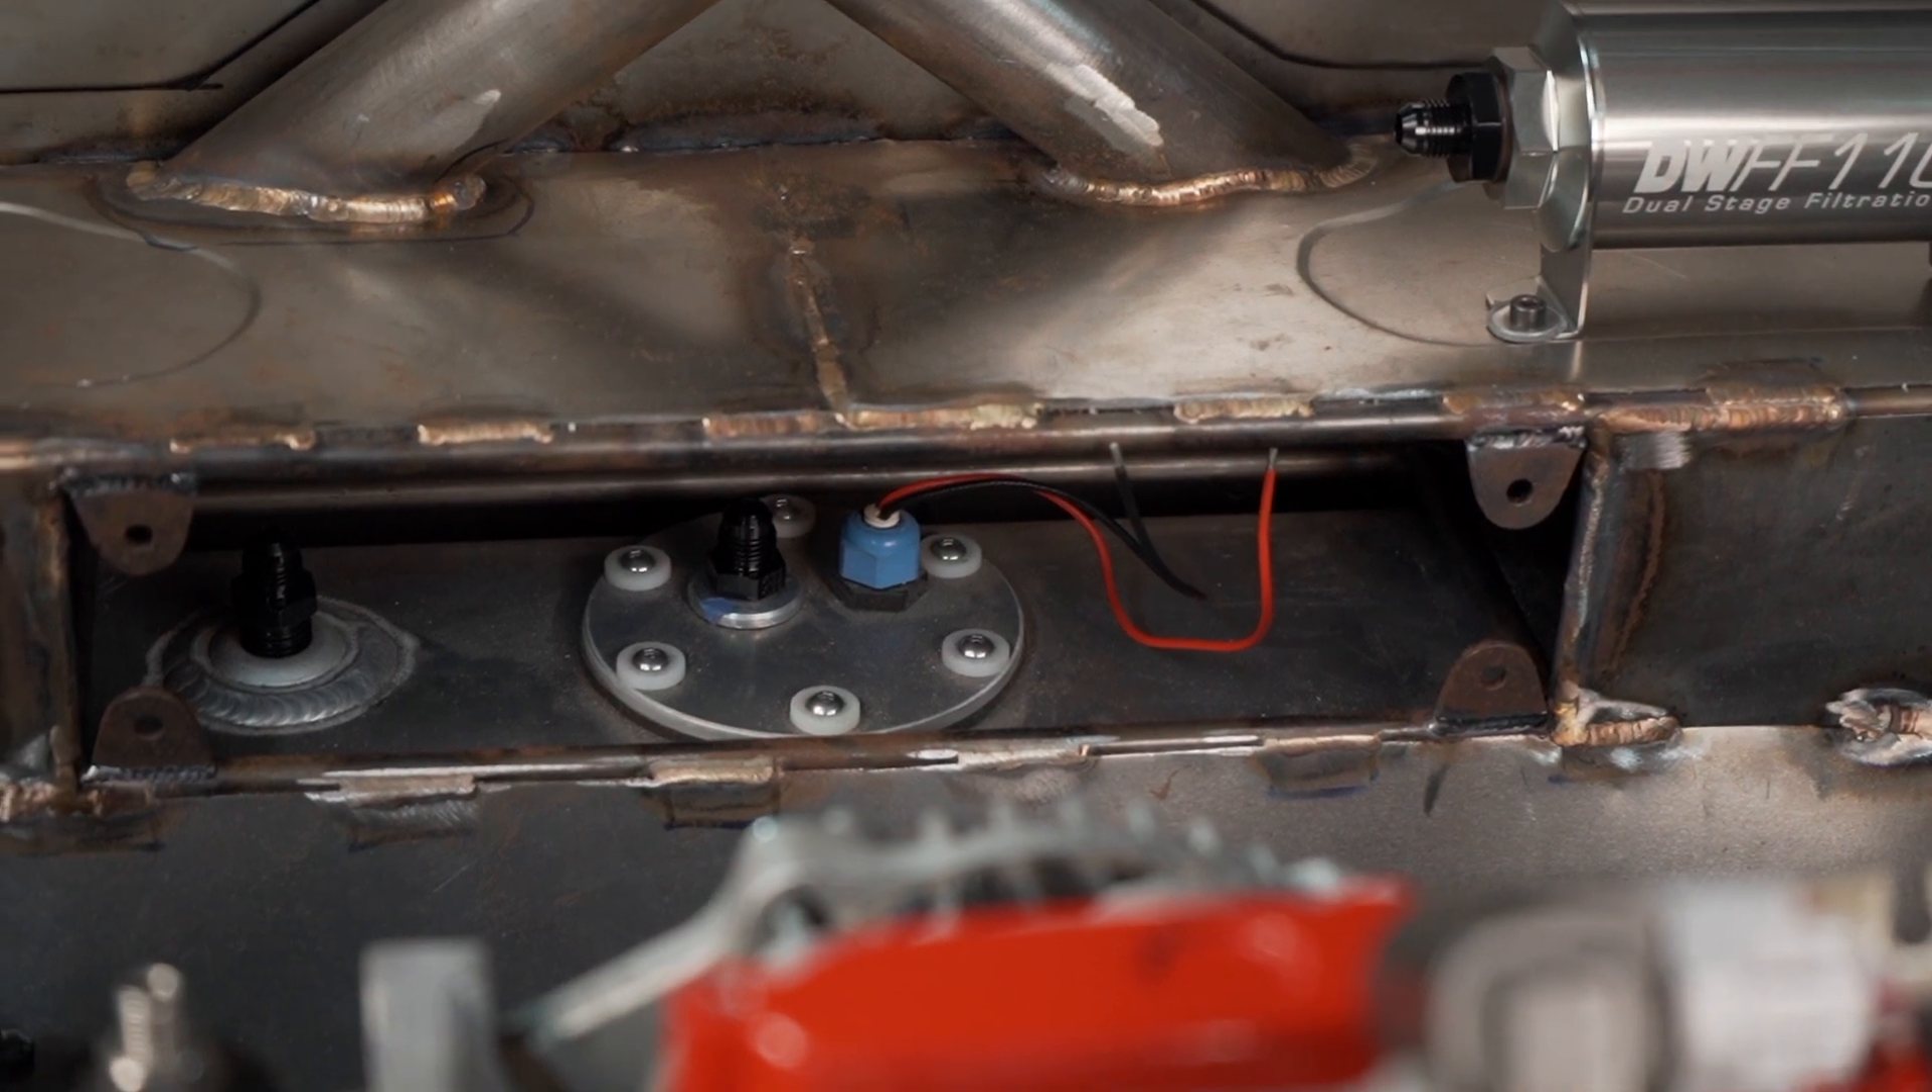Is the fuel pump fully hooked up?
No.